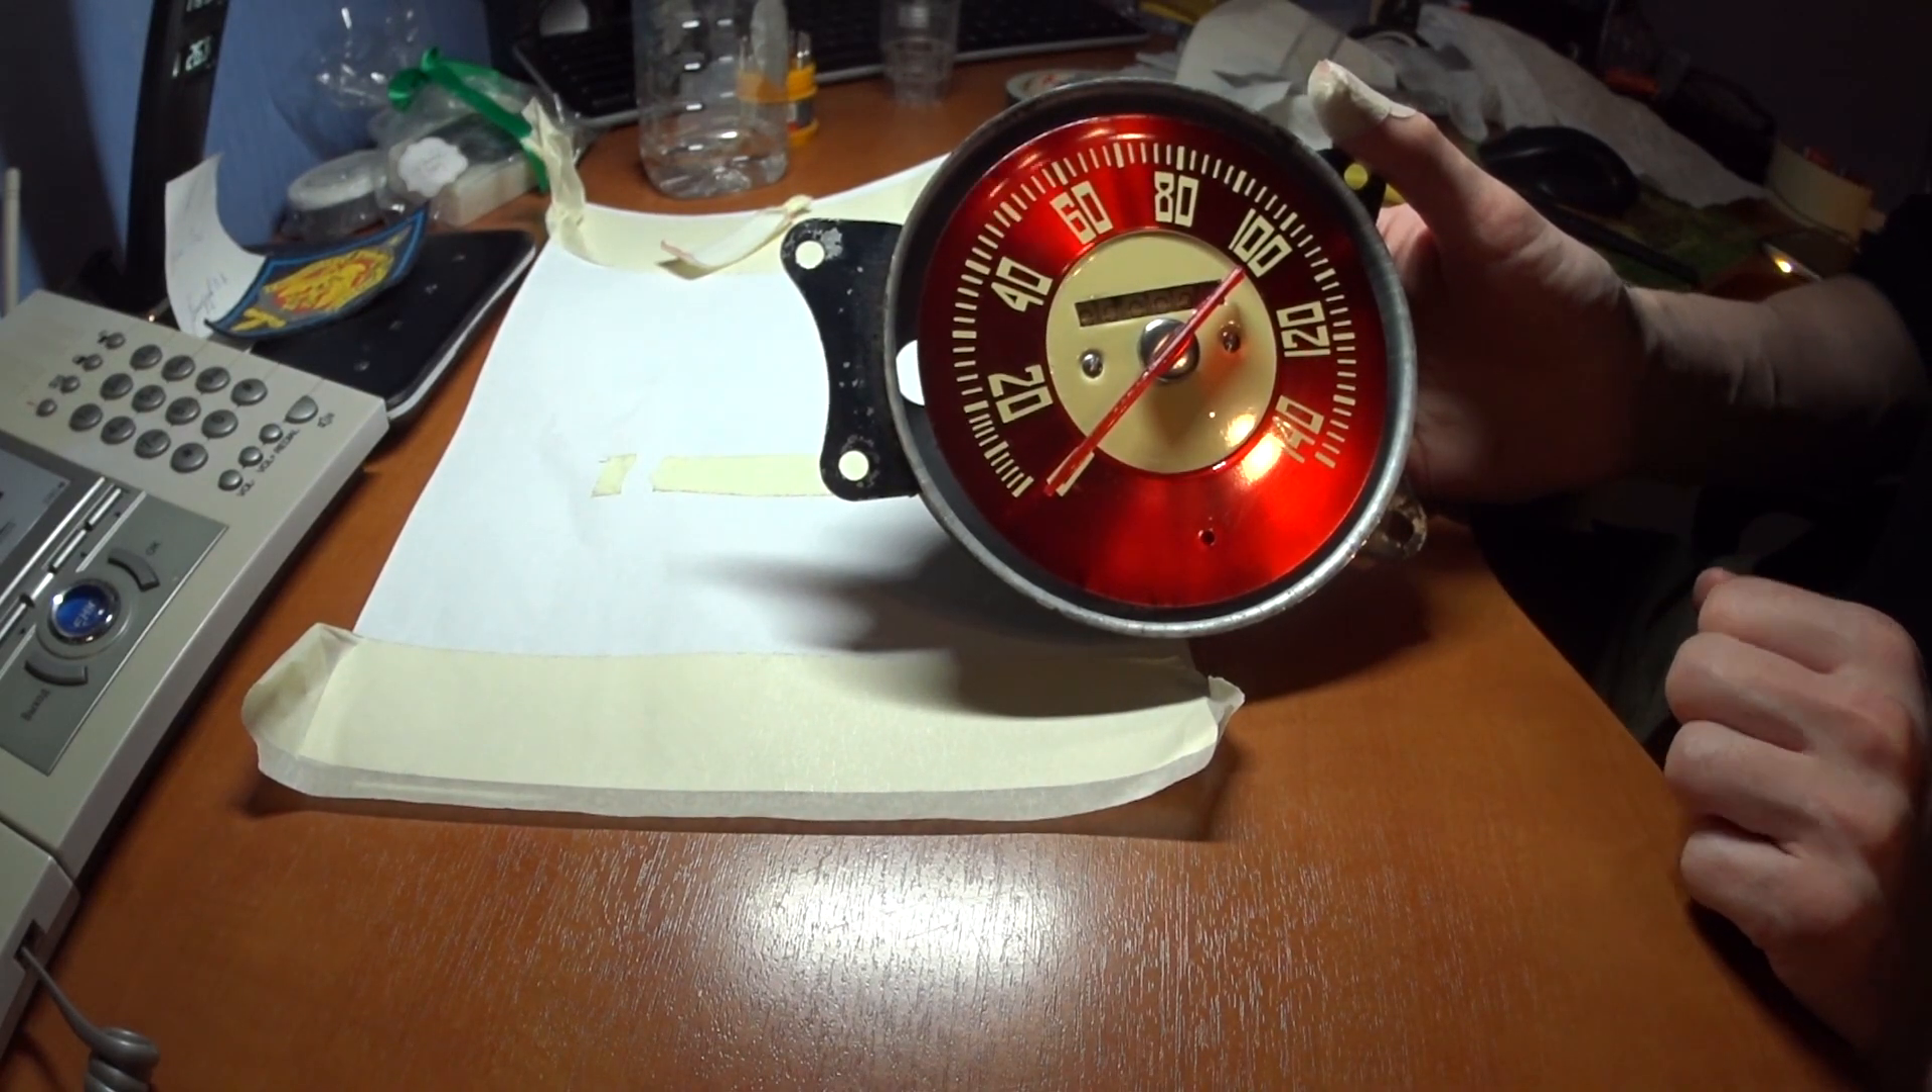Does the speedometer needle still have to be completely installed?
No.